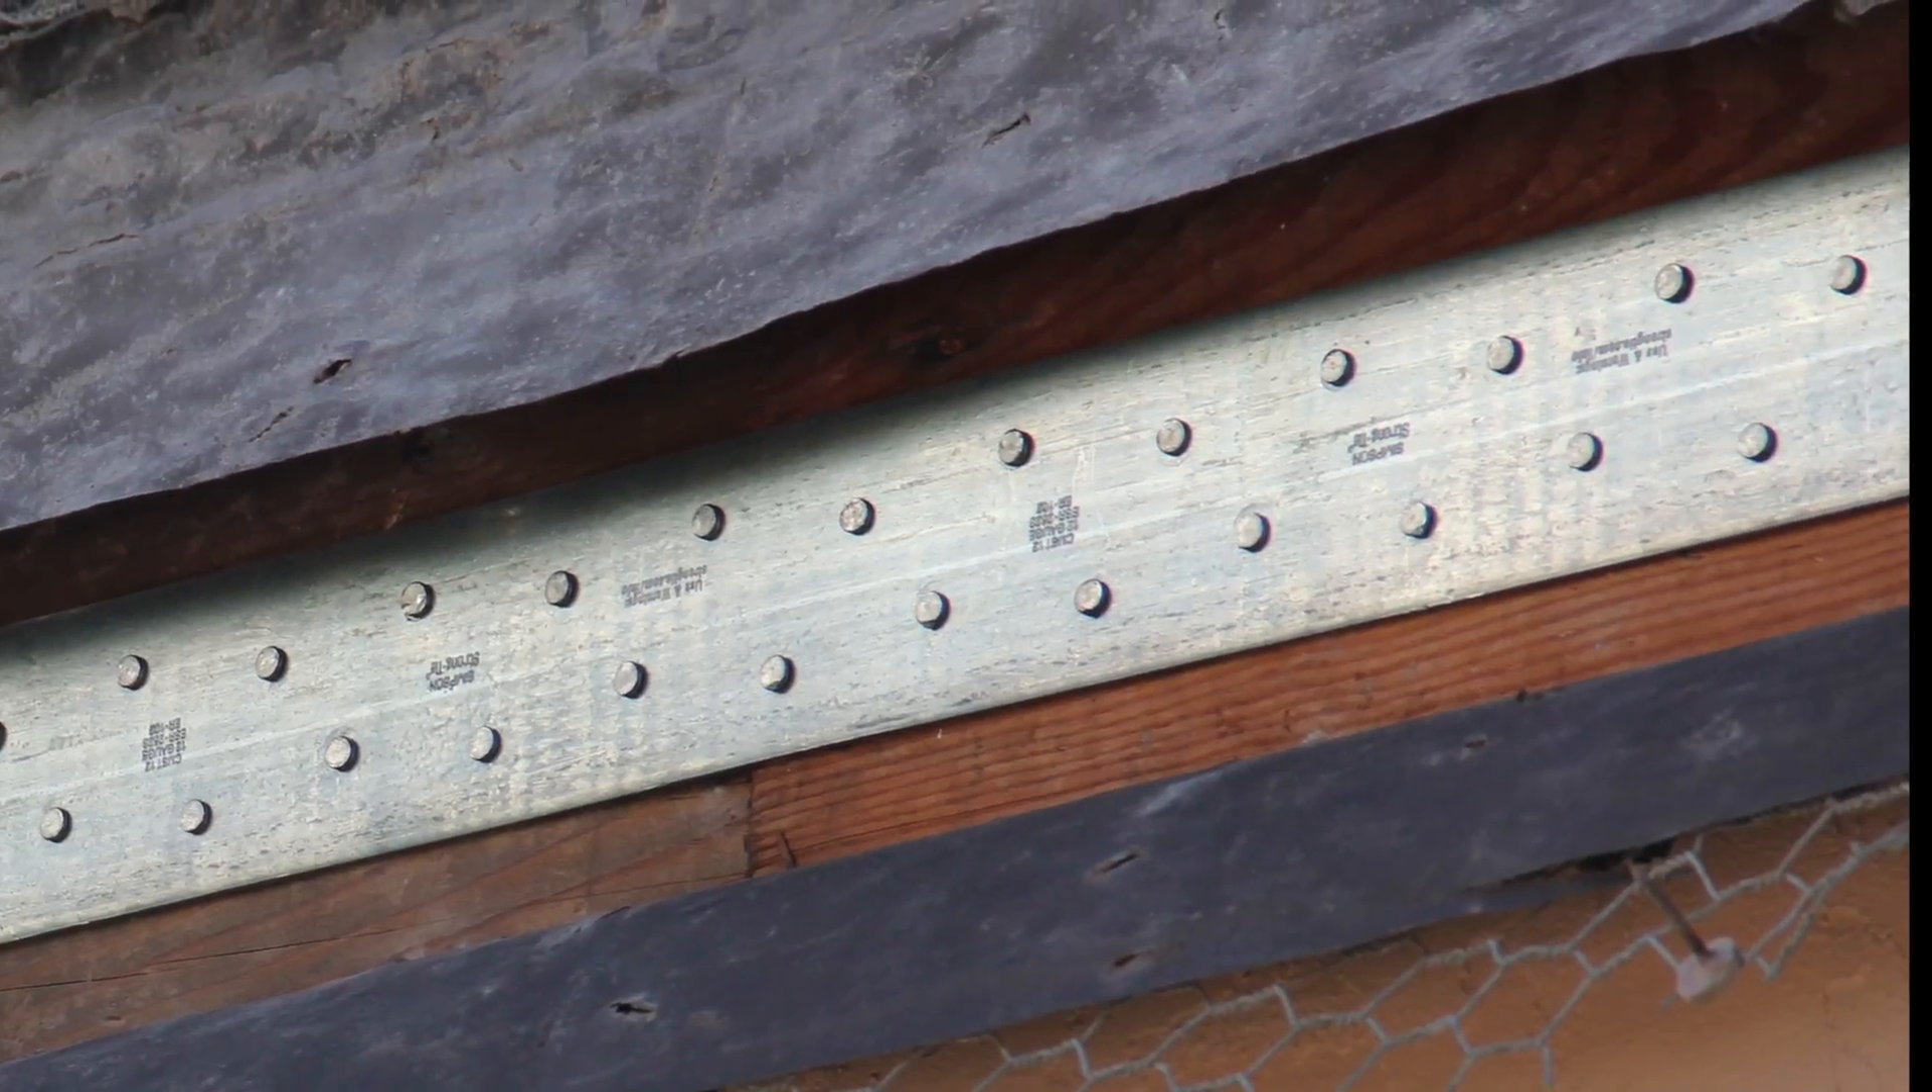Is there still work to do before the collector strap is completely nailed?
No.